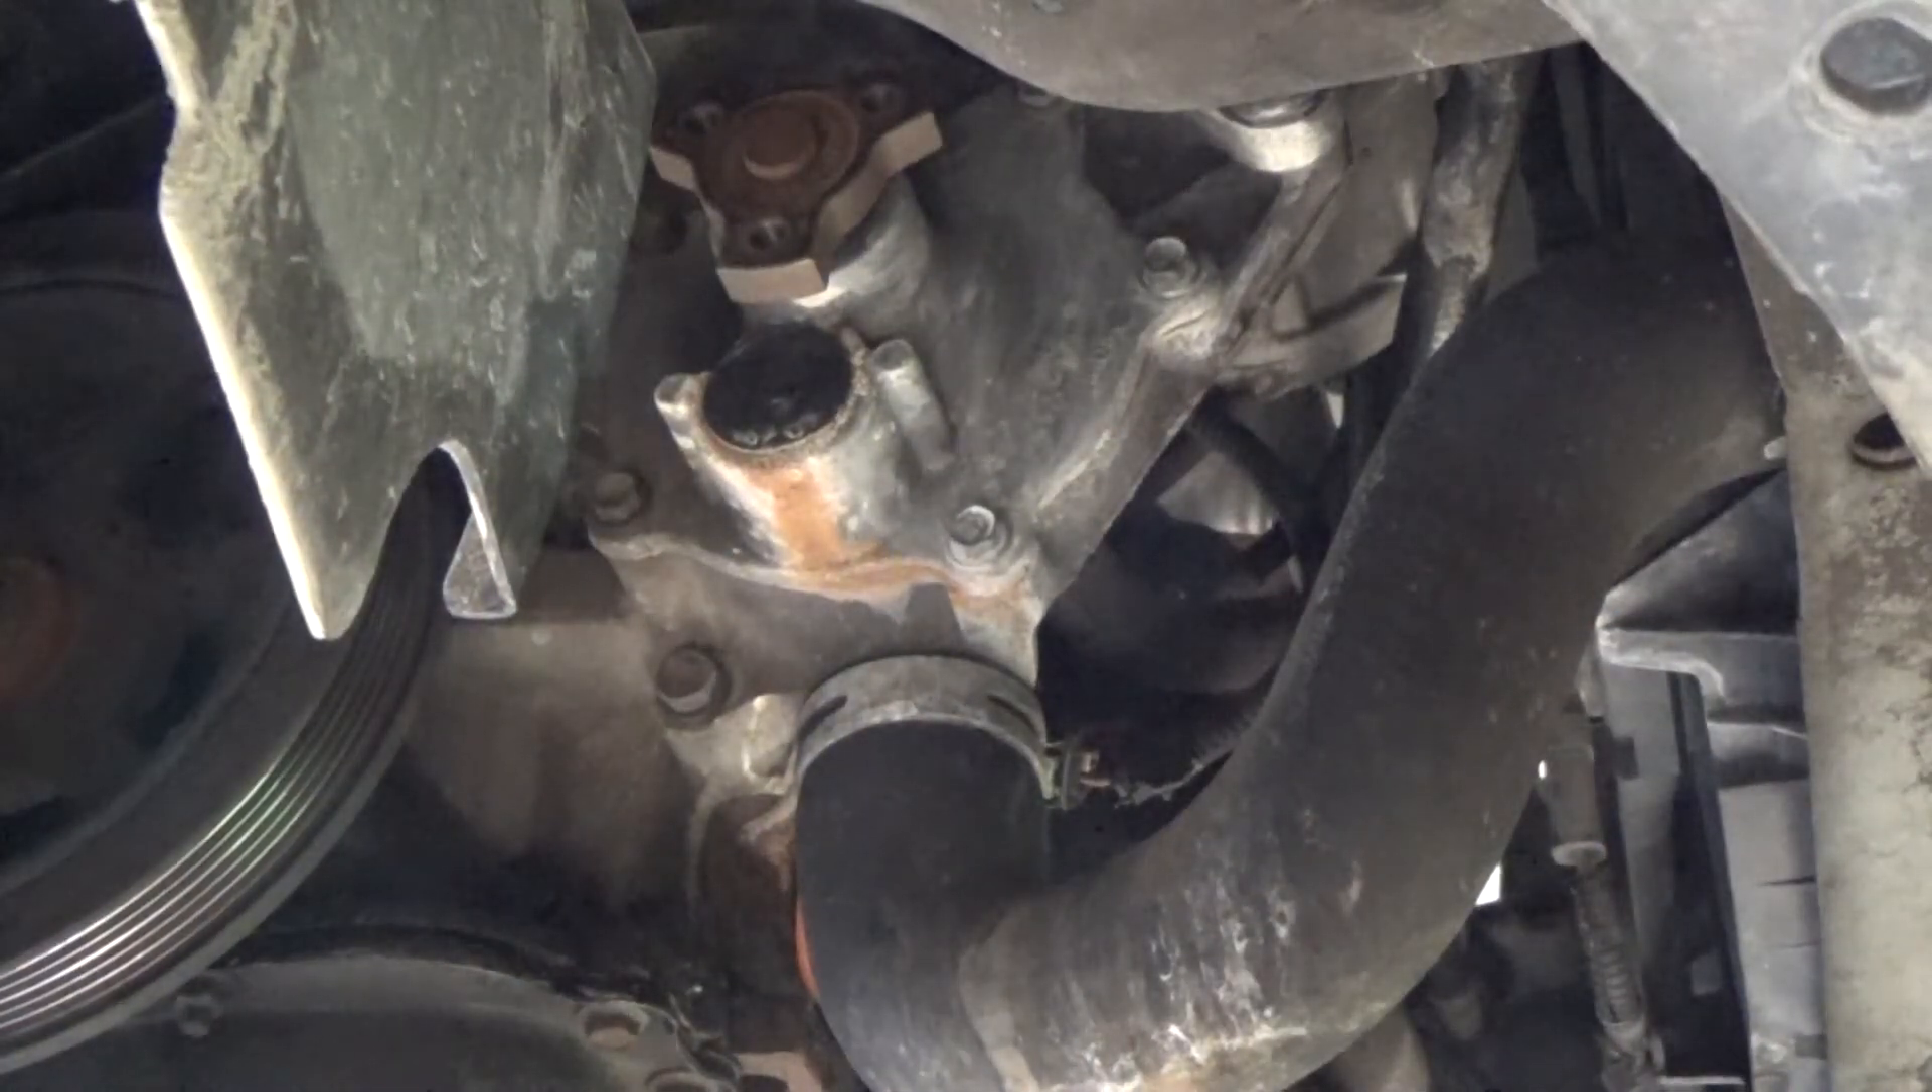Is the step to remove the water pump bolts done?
No.